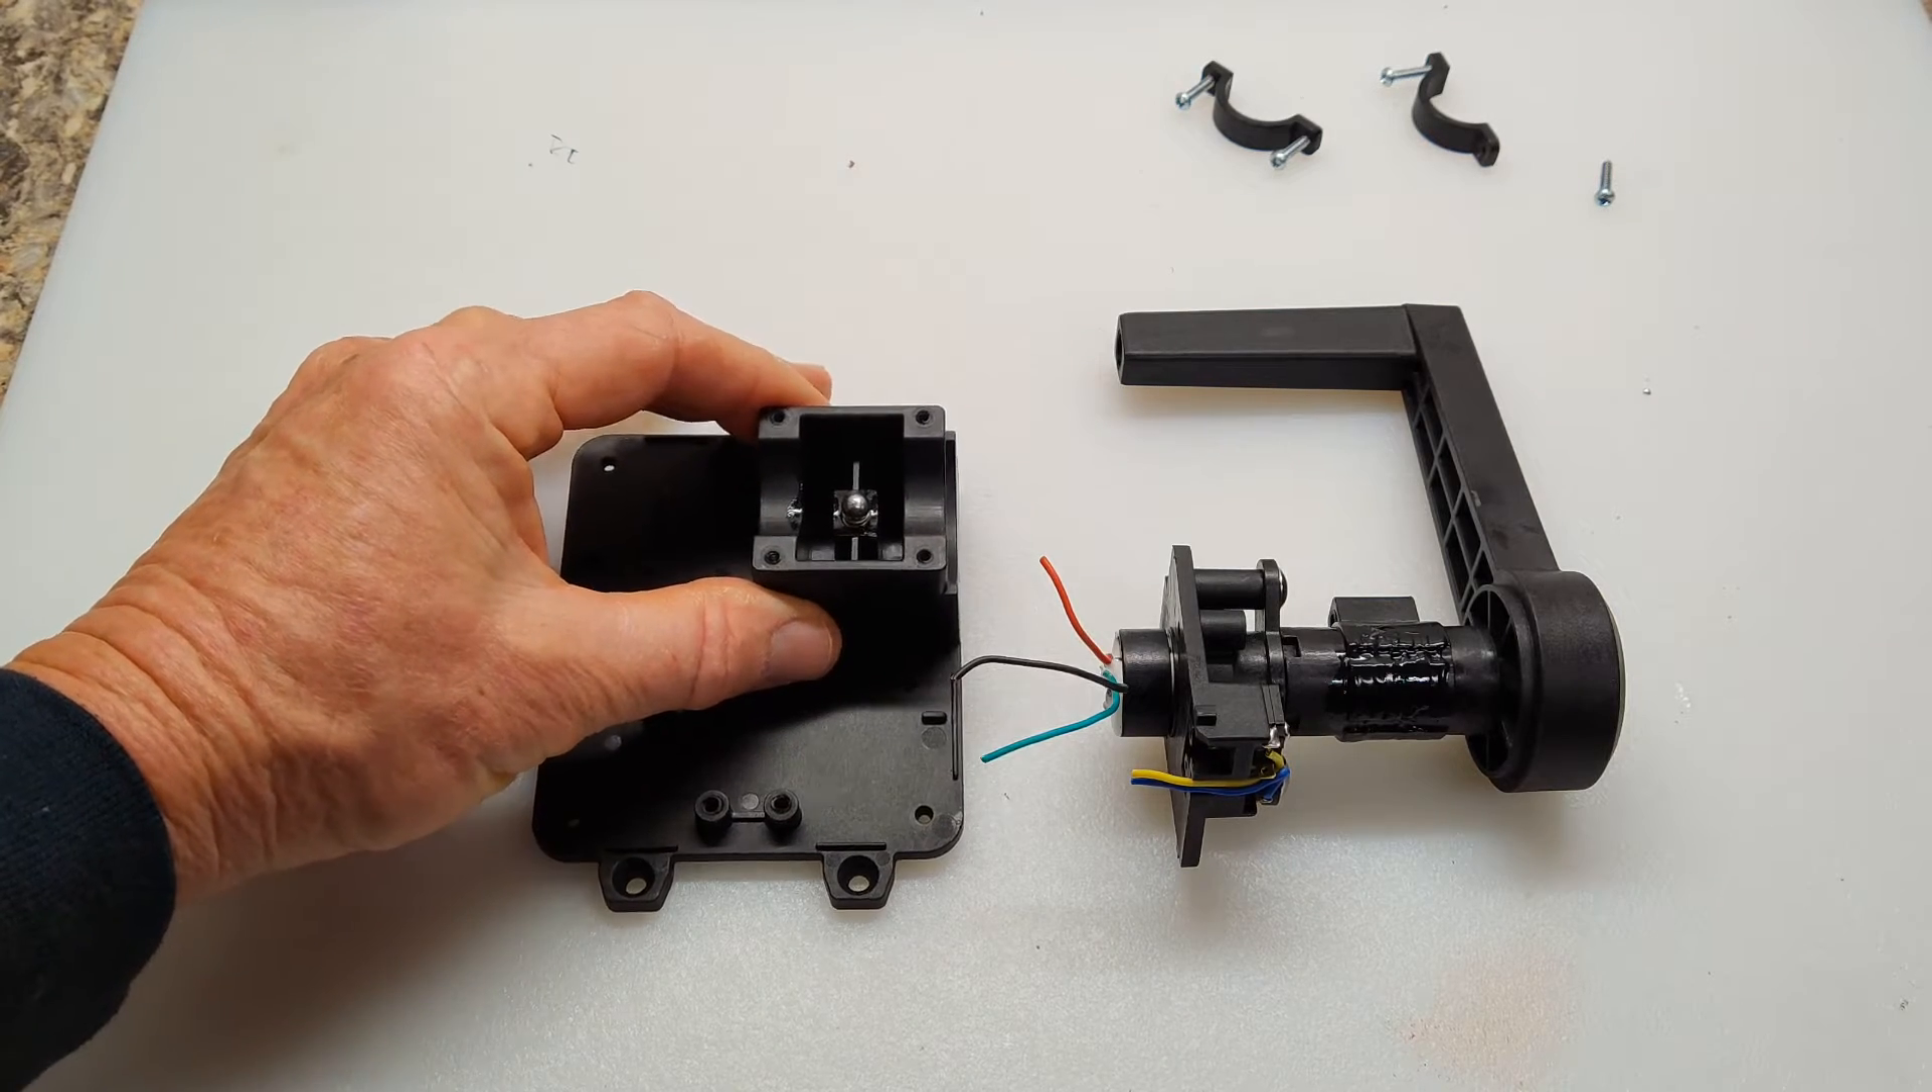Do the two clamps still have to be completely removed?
No.